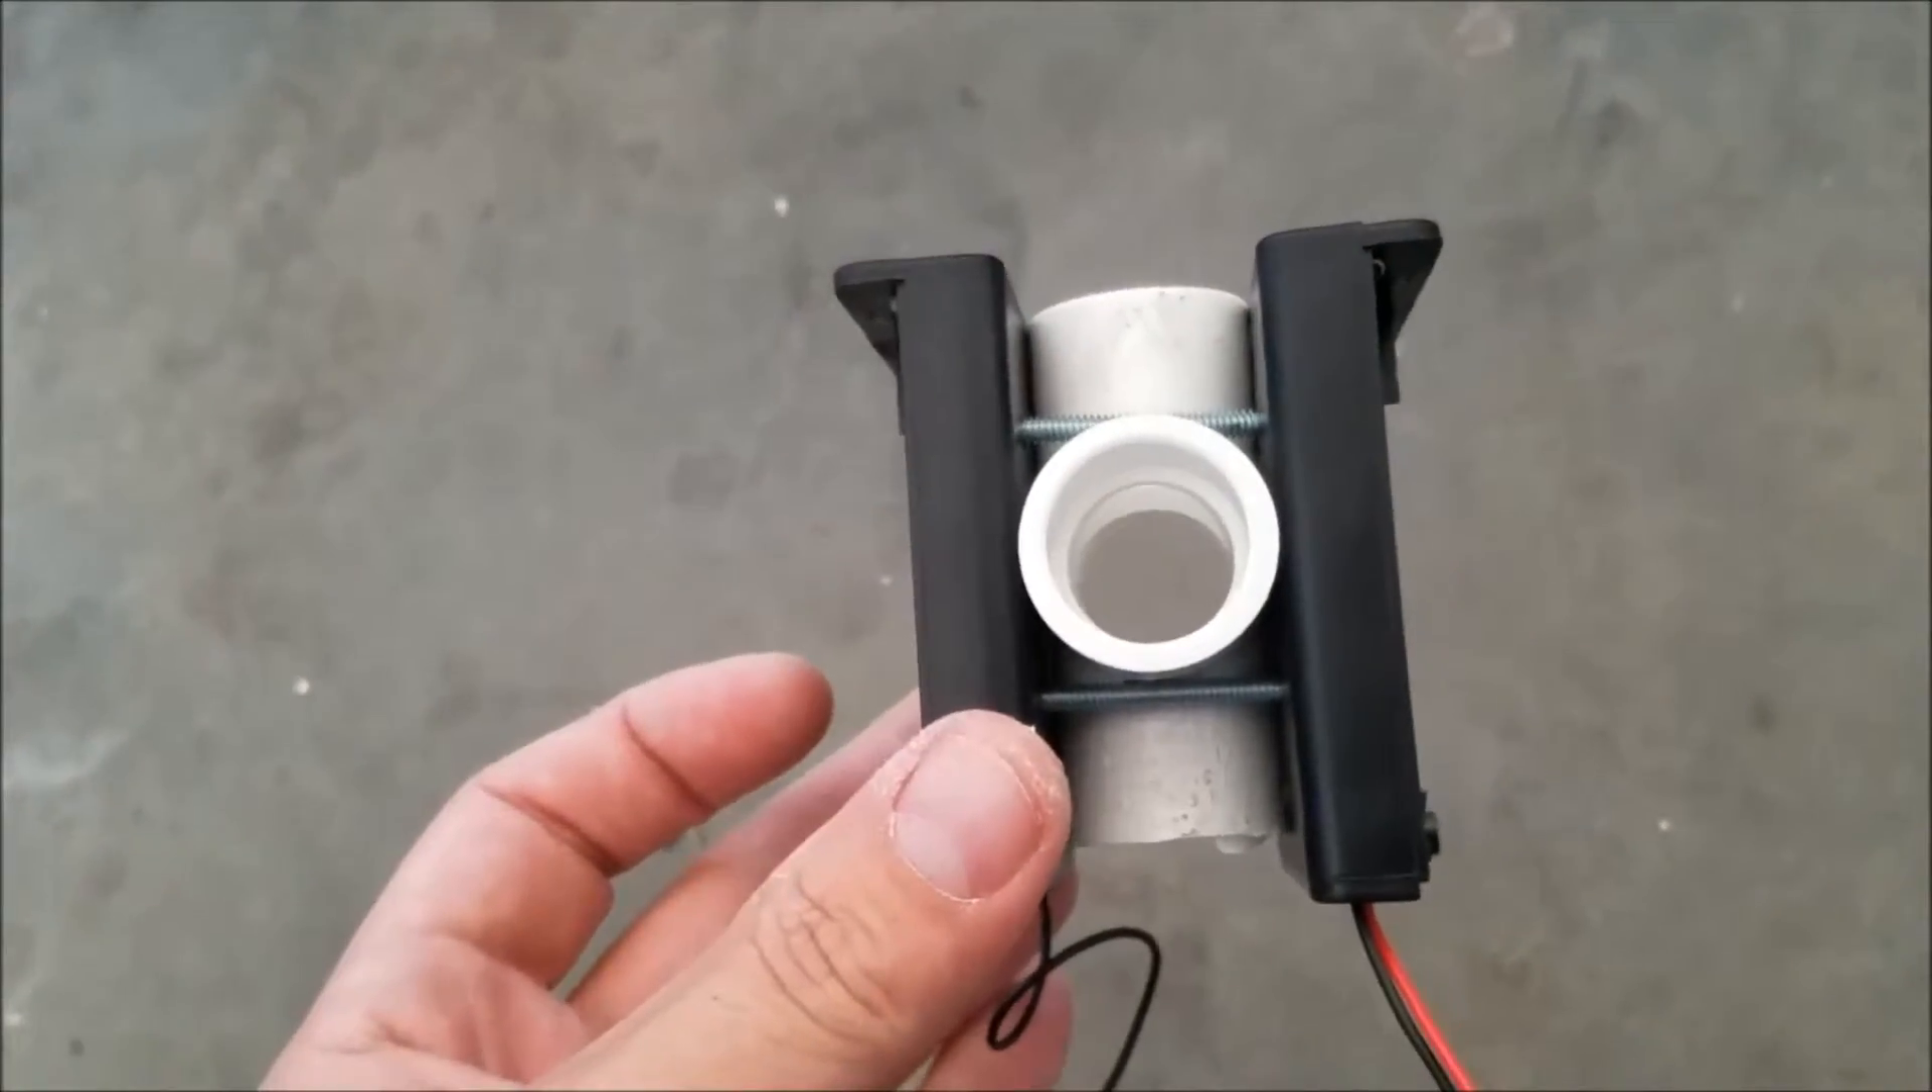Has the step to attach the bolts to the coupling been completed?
Yes.